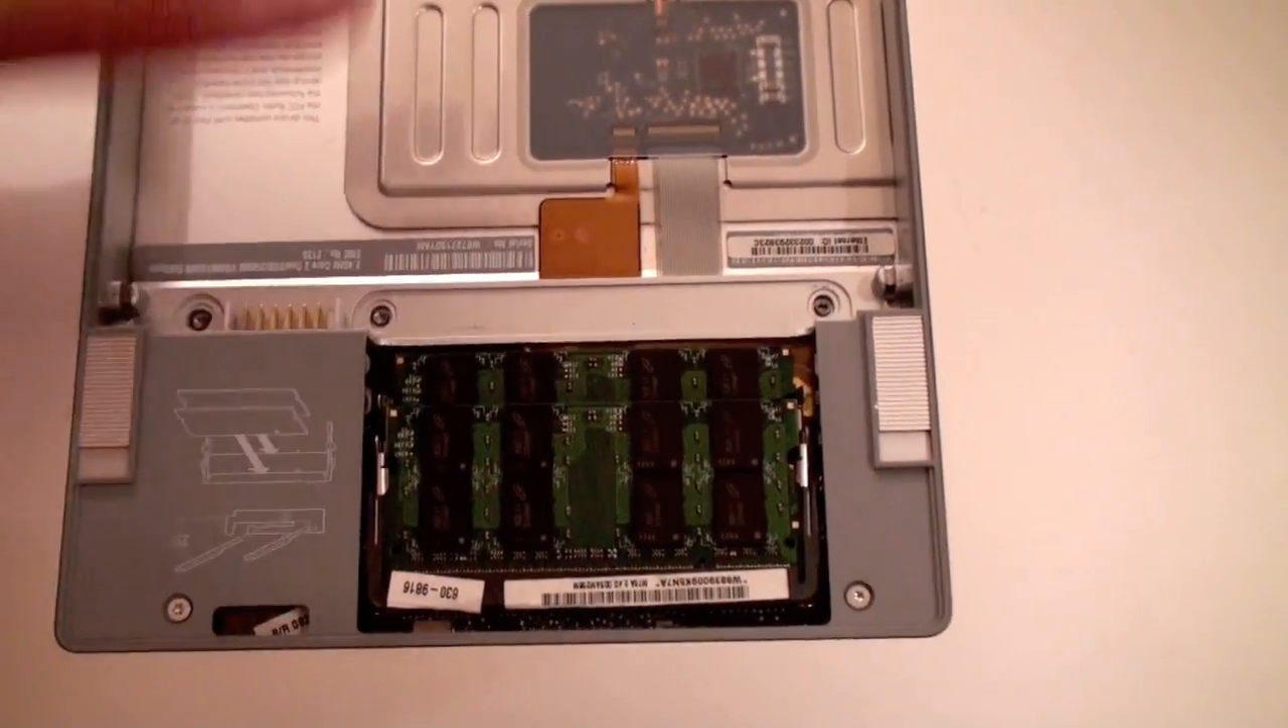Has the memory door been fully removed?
Yes.